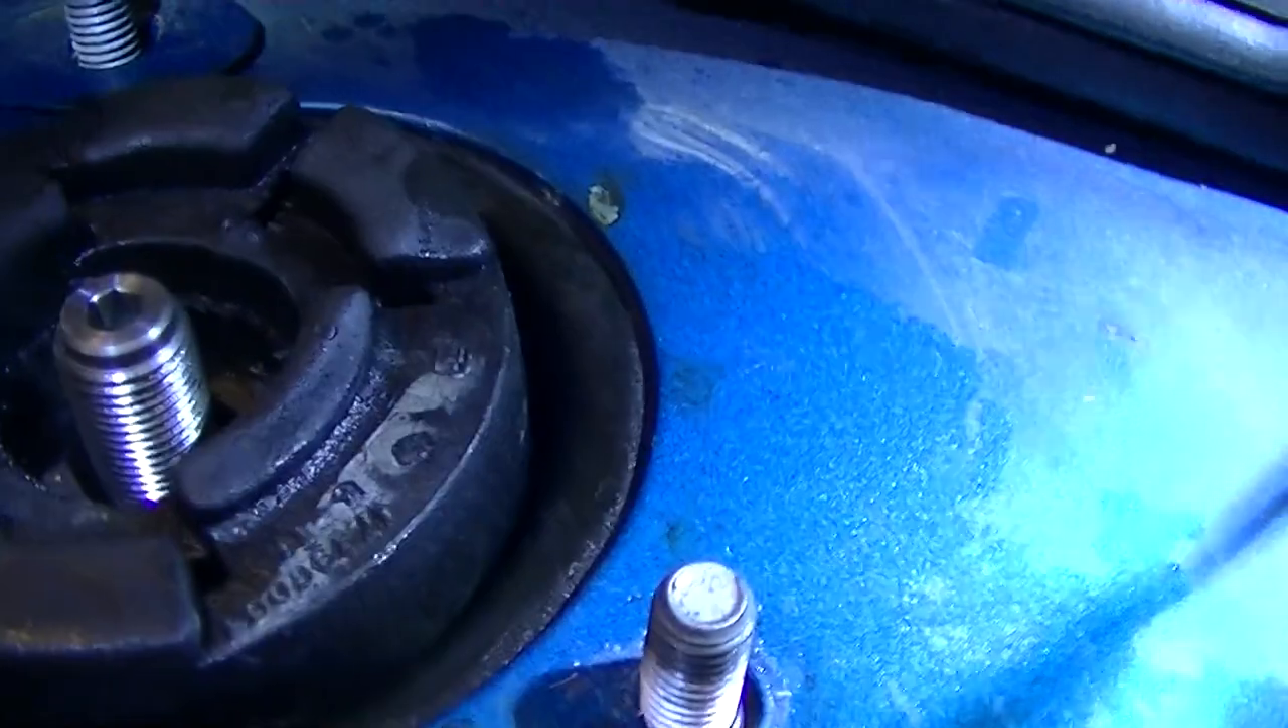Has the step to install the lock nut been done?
No.